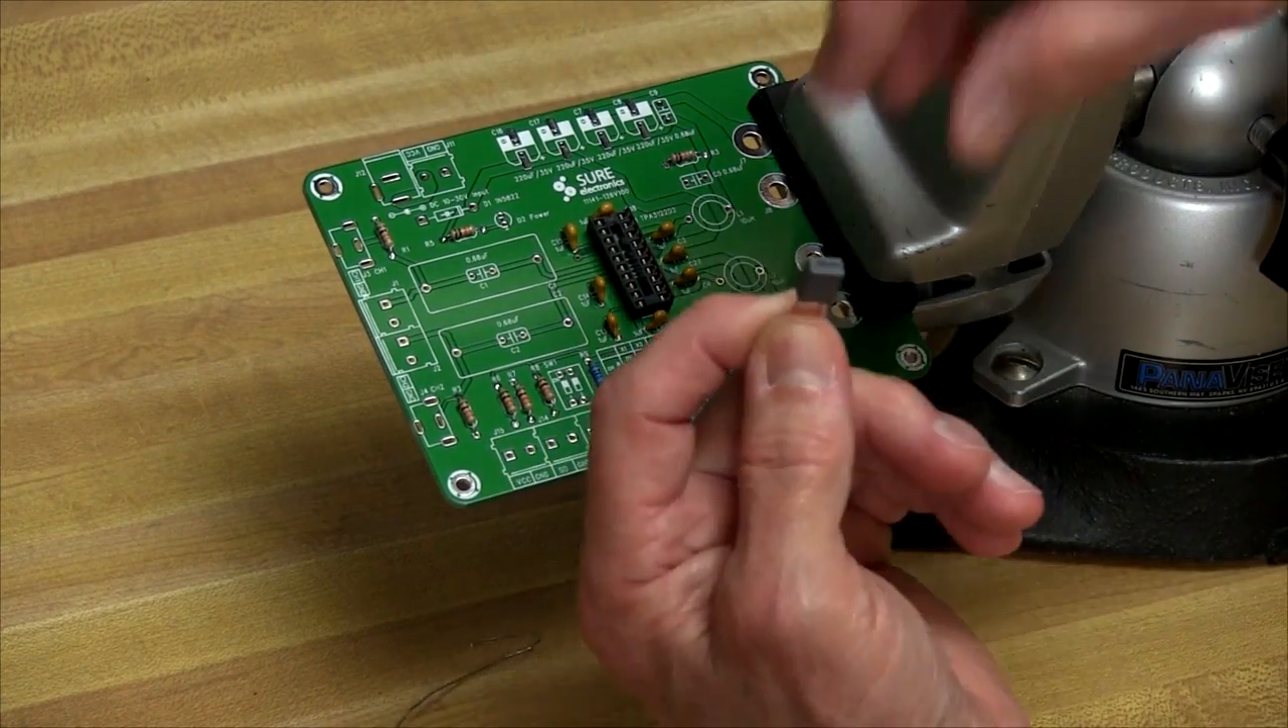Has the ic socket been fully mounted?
Yes.